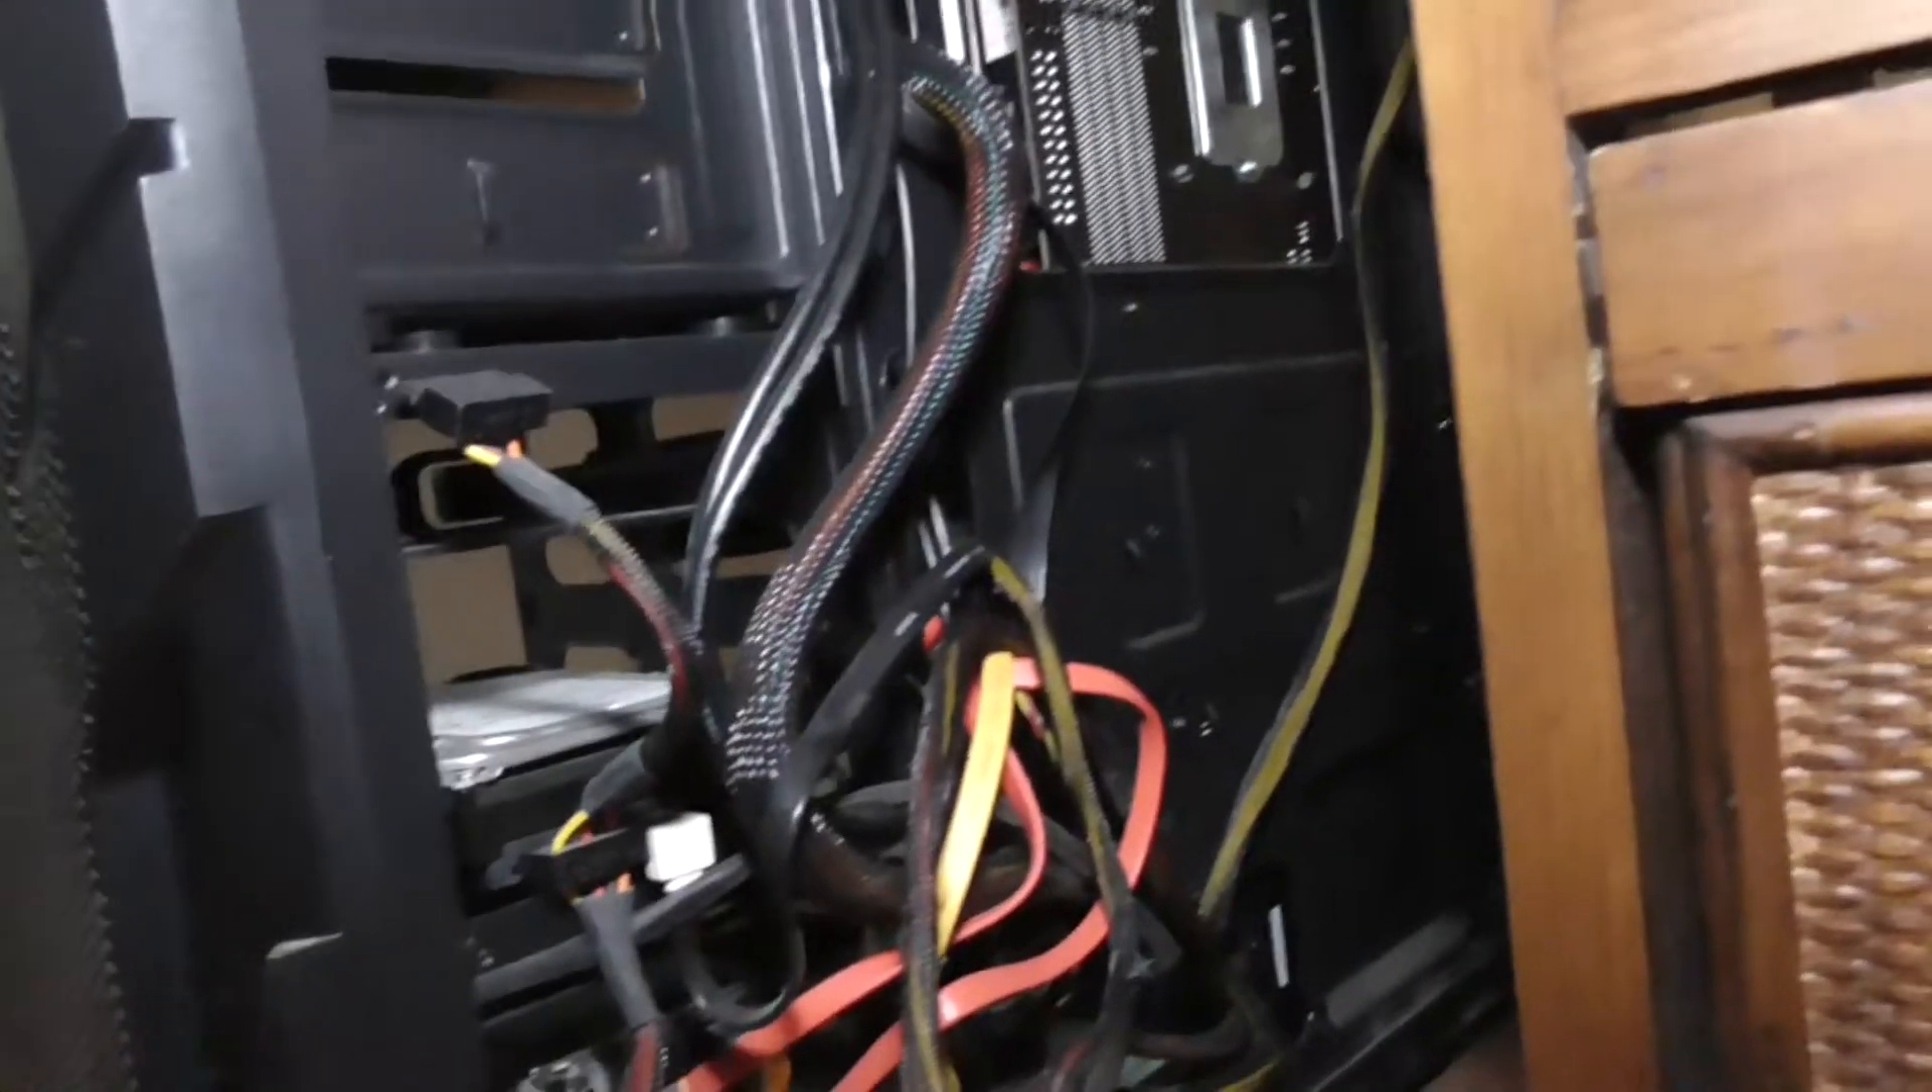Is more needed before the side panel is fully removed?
No.